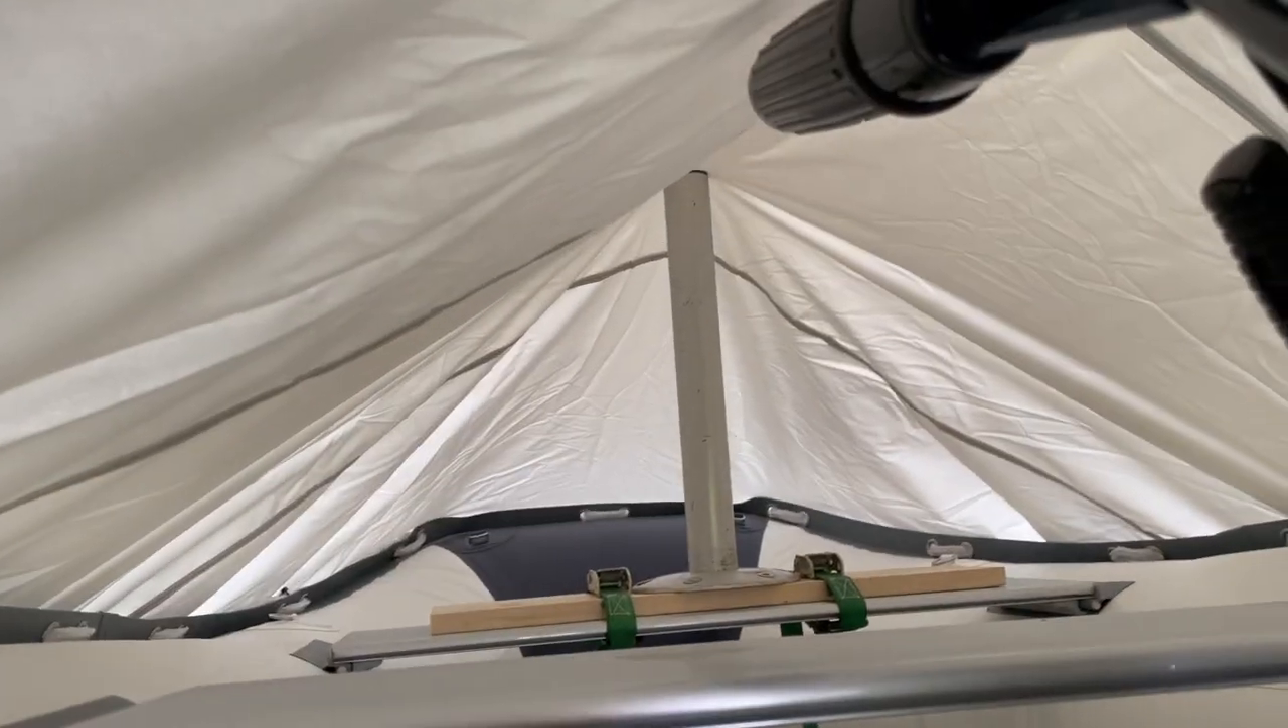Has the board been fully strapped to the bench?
Yes.